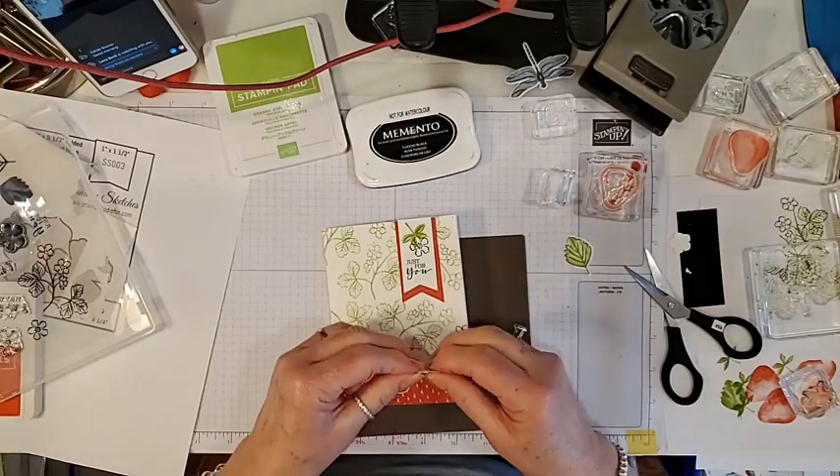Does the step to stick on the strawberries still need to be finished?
Yes.